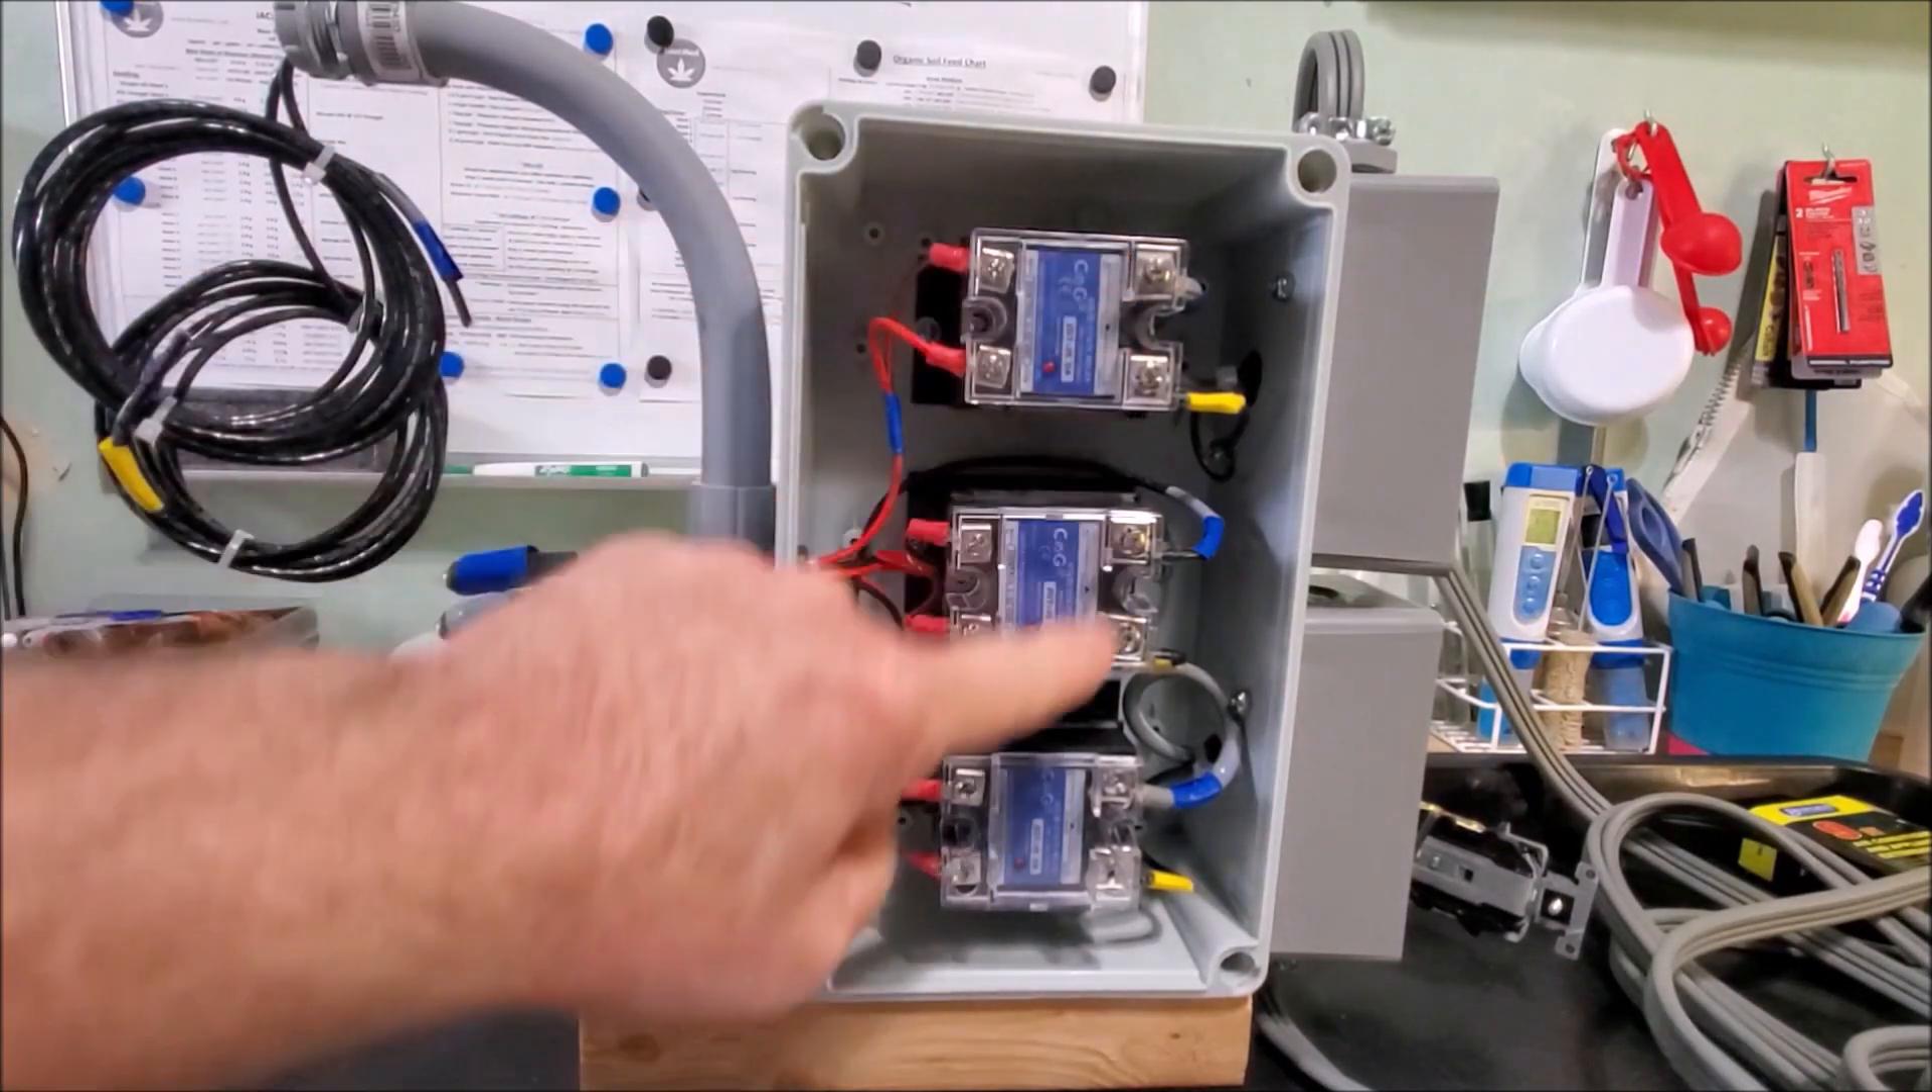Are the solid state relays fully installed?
Yes.